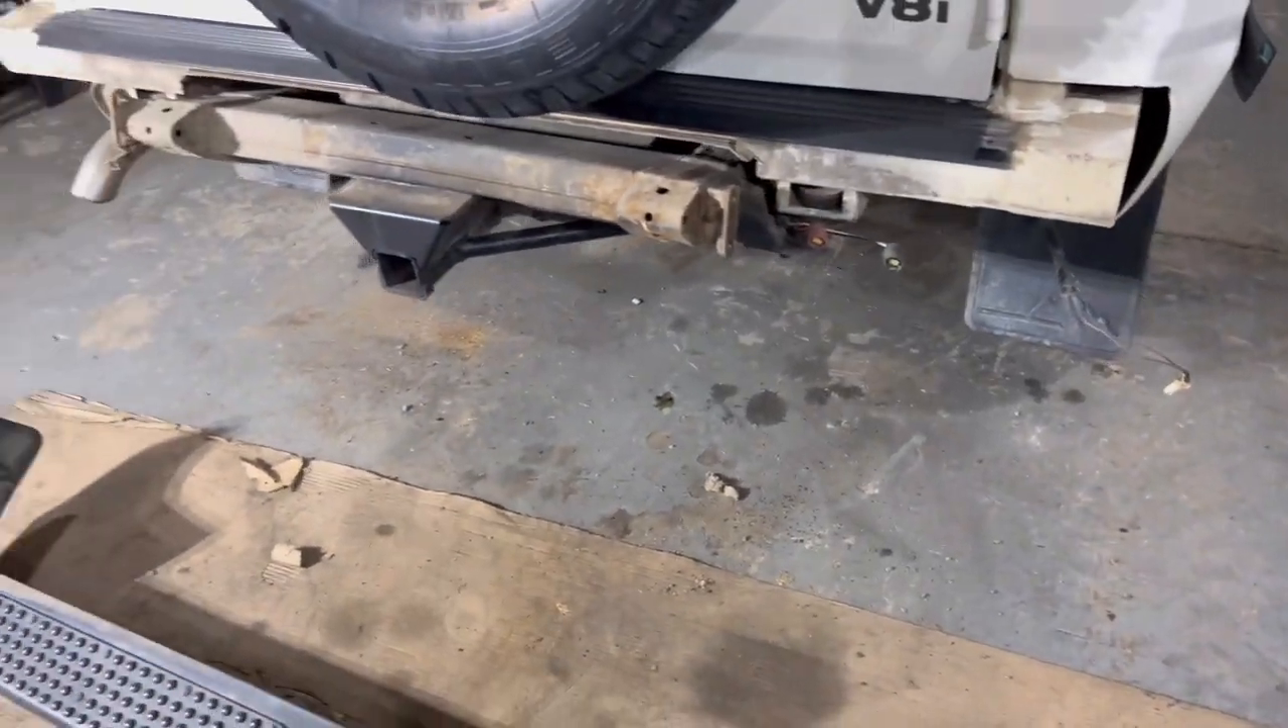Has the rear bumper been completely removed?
Yes.